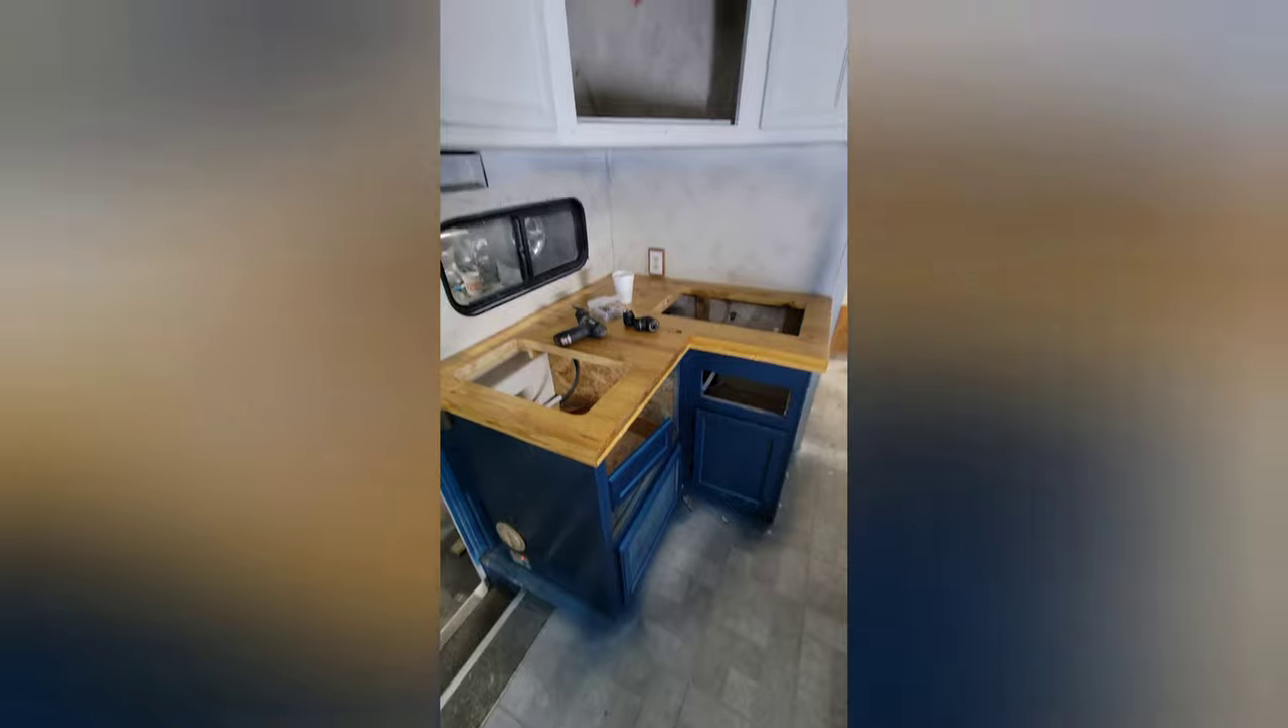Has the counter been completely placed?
Yes.